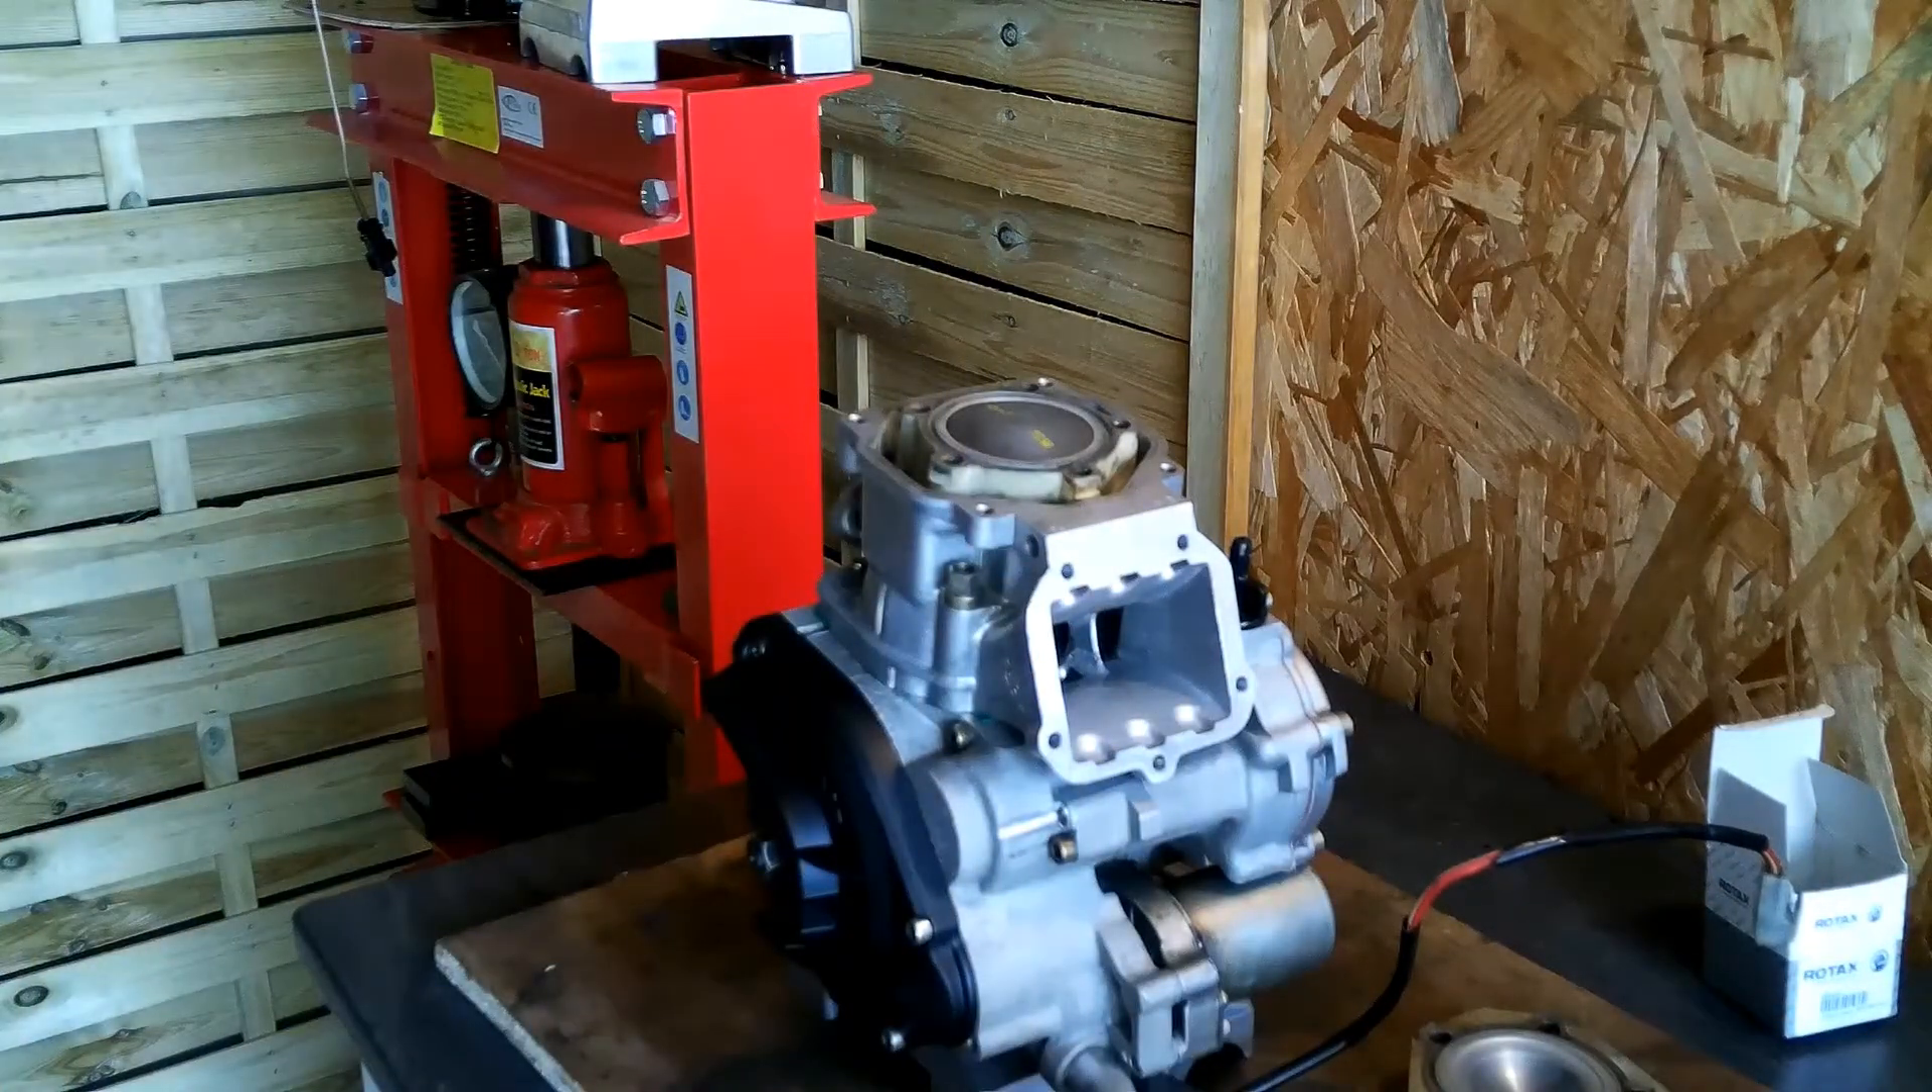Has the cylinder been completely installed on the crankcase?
Yes.